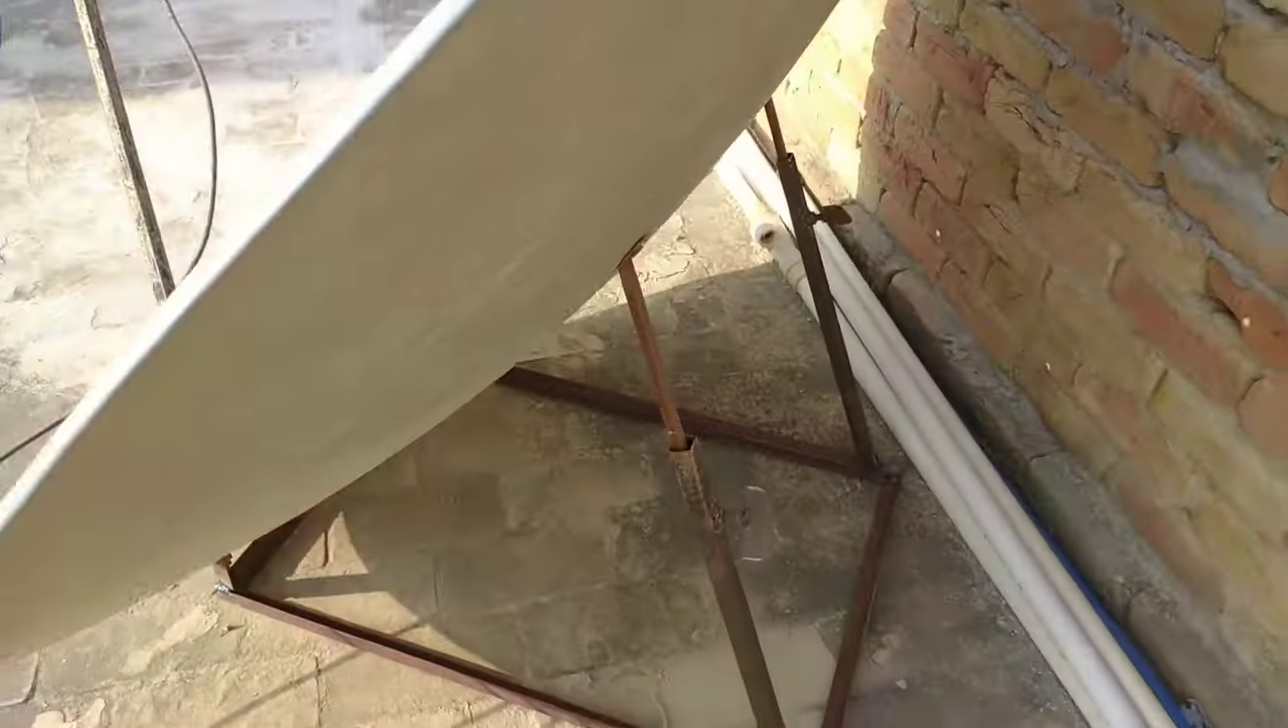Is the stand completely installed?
Yes.